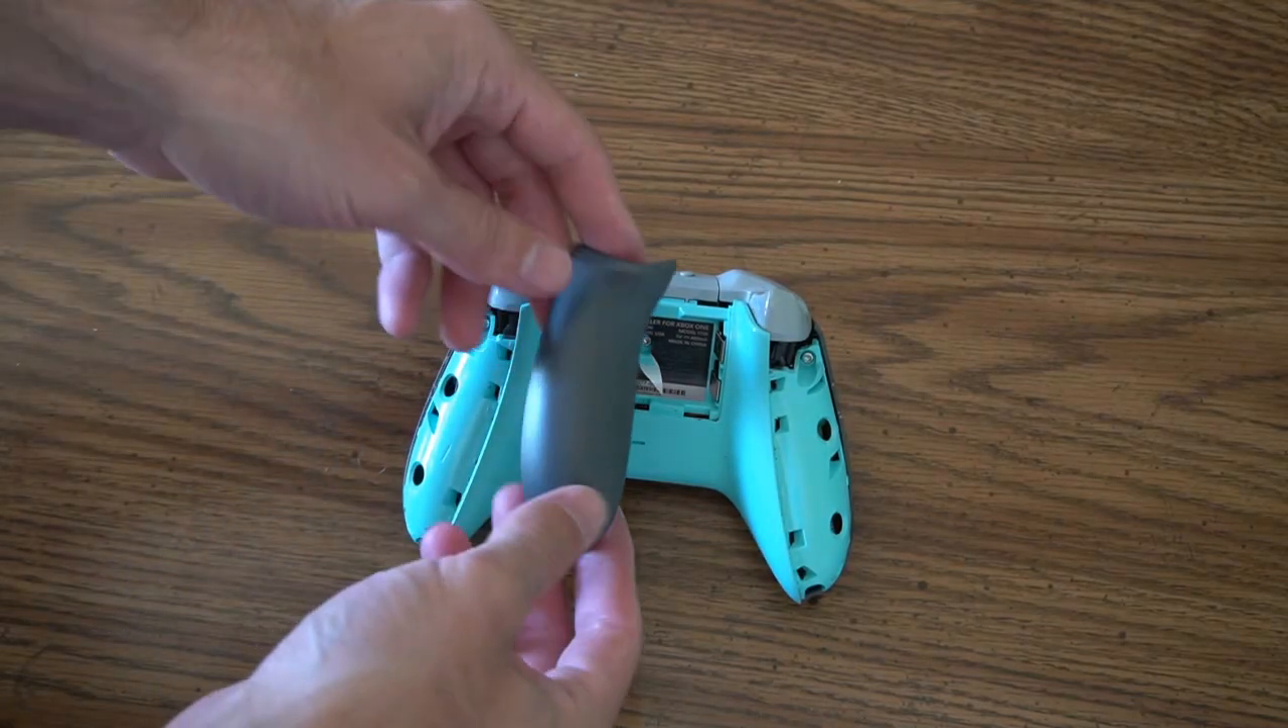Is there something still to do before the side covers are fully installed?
Yes.